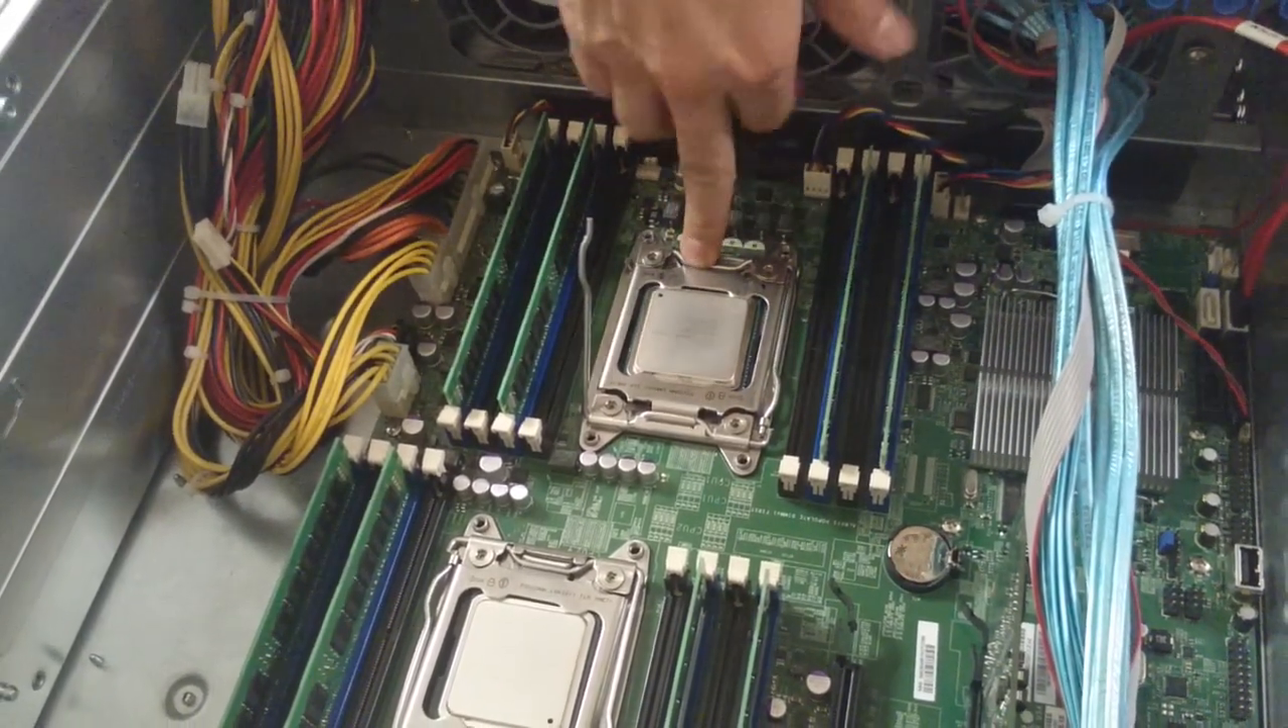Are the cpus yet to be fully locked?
Yes.